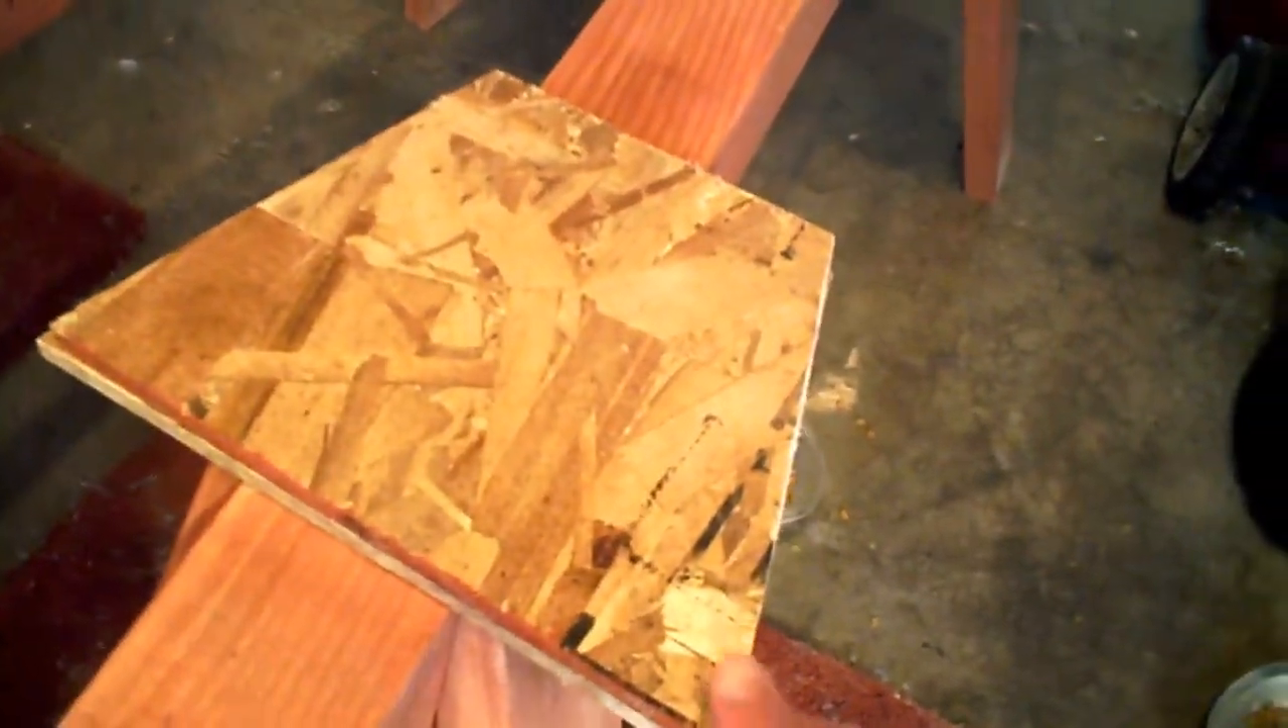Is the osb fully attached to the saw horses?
No.